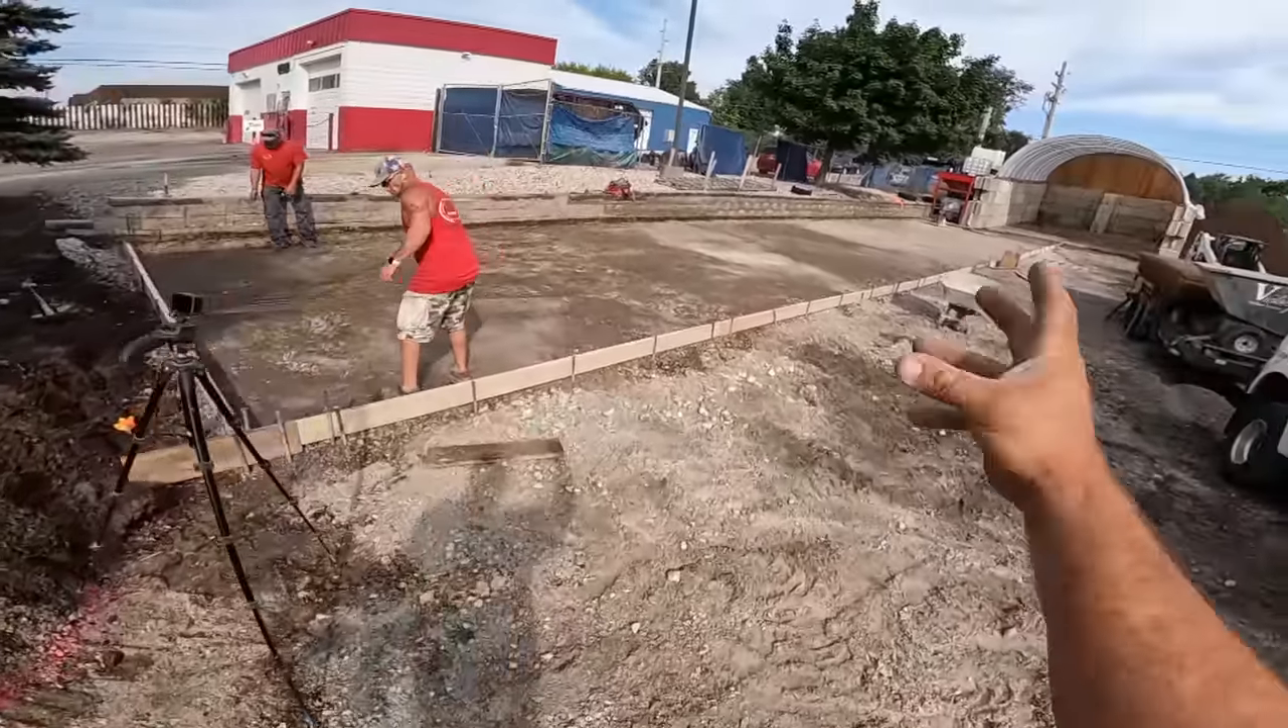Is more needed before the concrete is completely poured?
Yes.